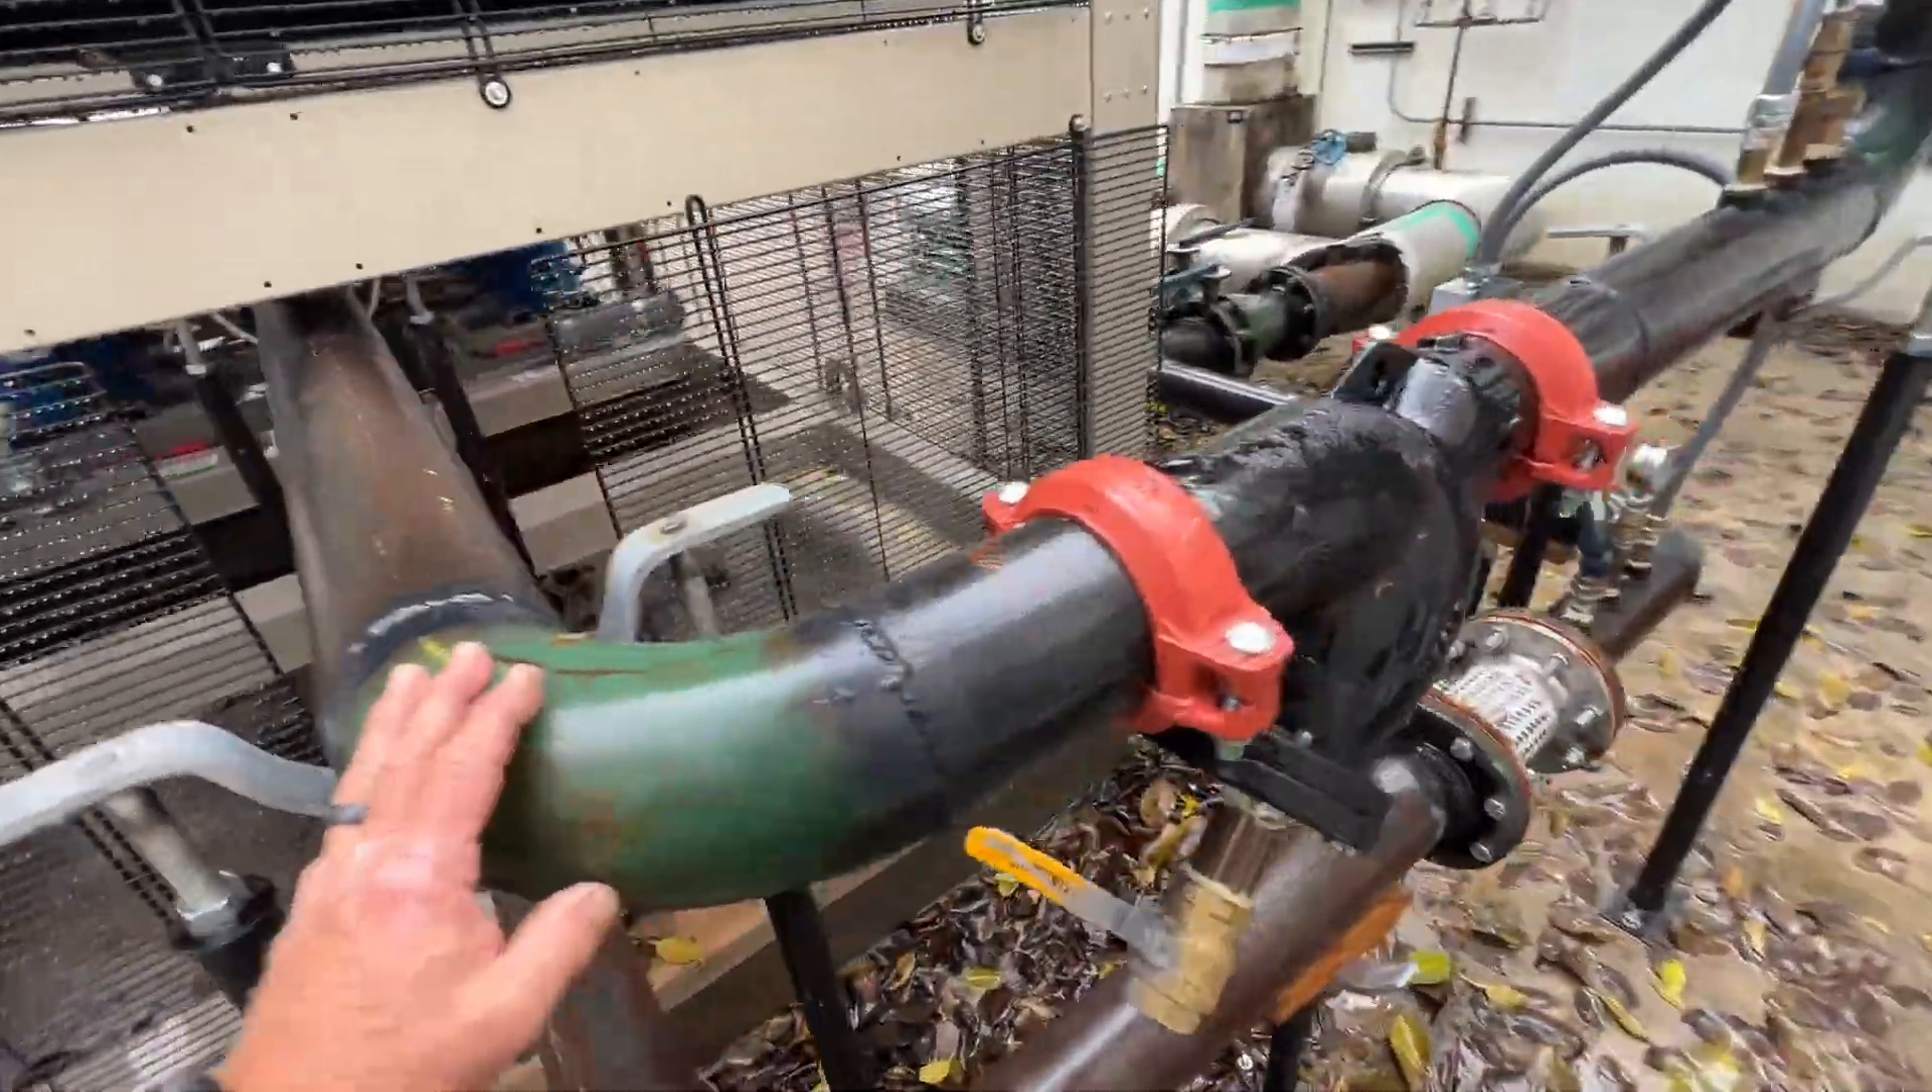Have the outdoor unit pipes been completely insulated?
No.